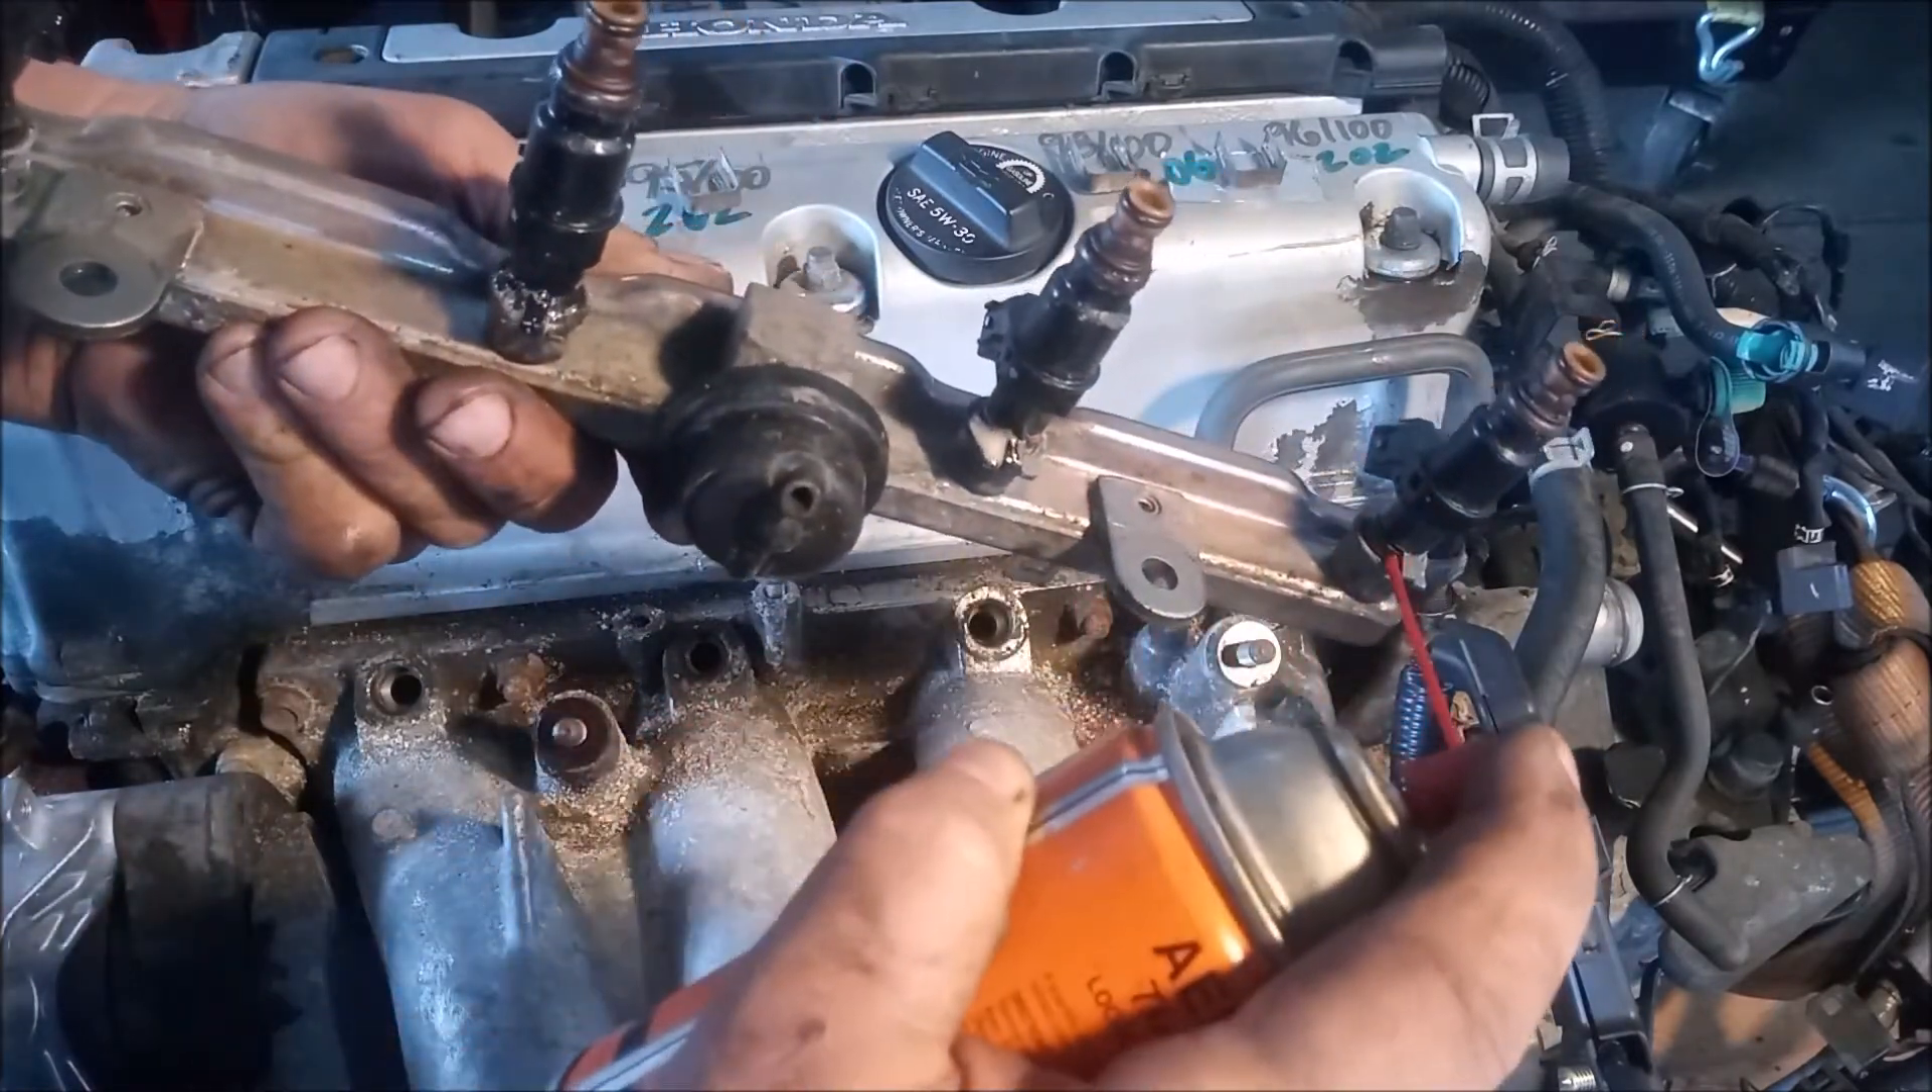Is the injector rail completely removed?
Yes.